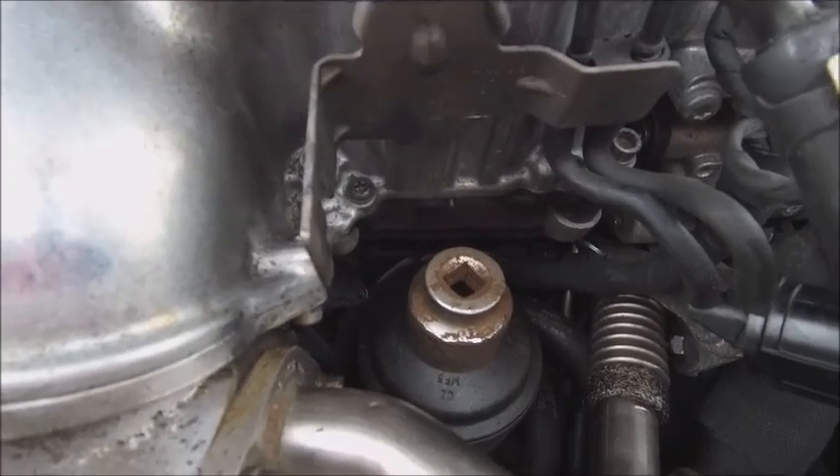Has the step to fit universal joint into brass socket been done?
No.